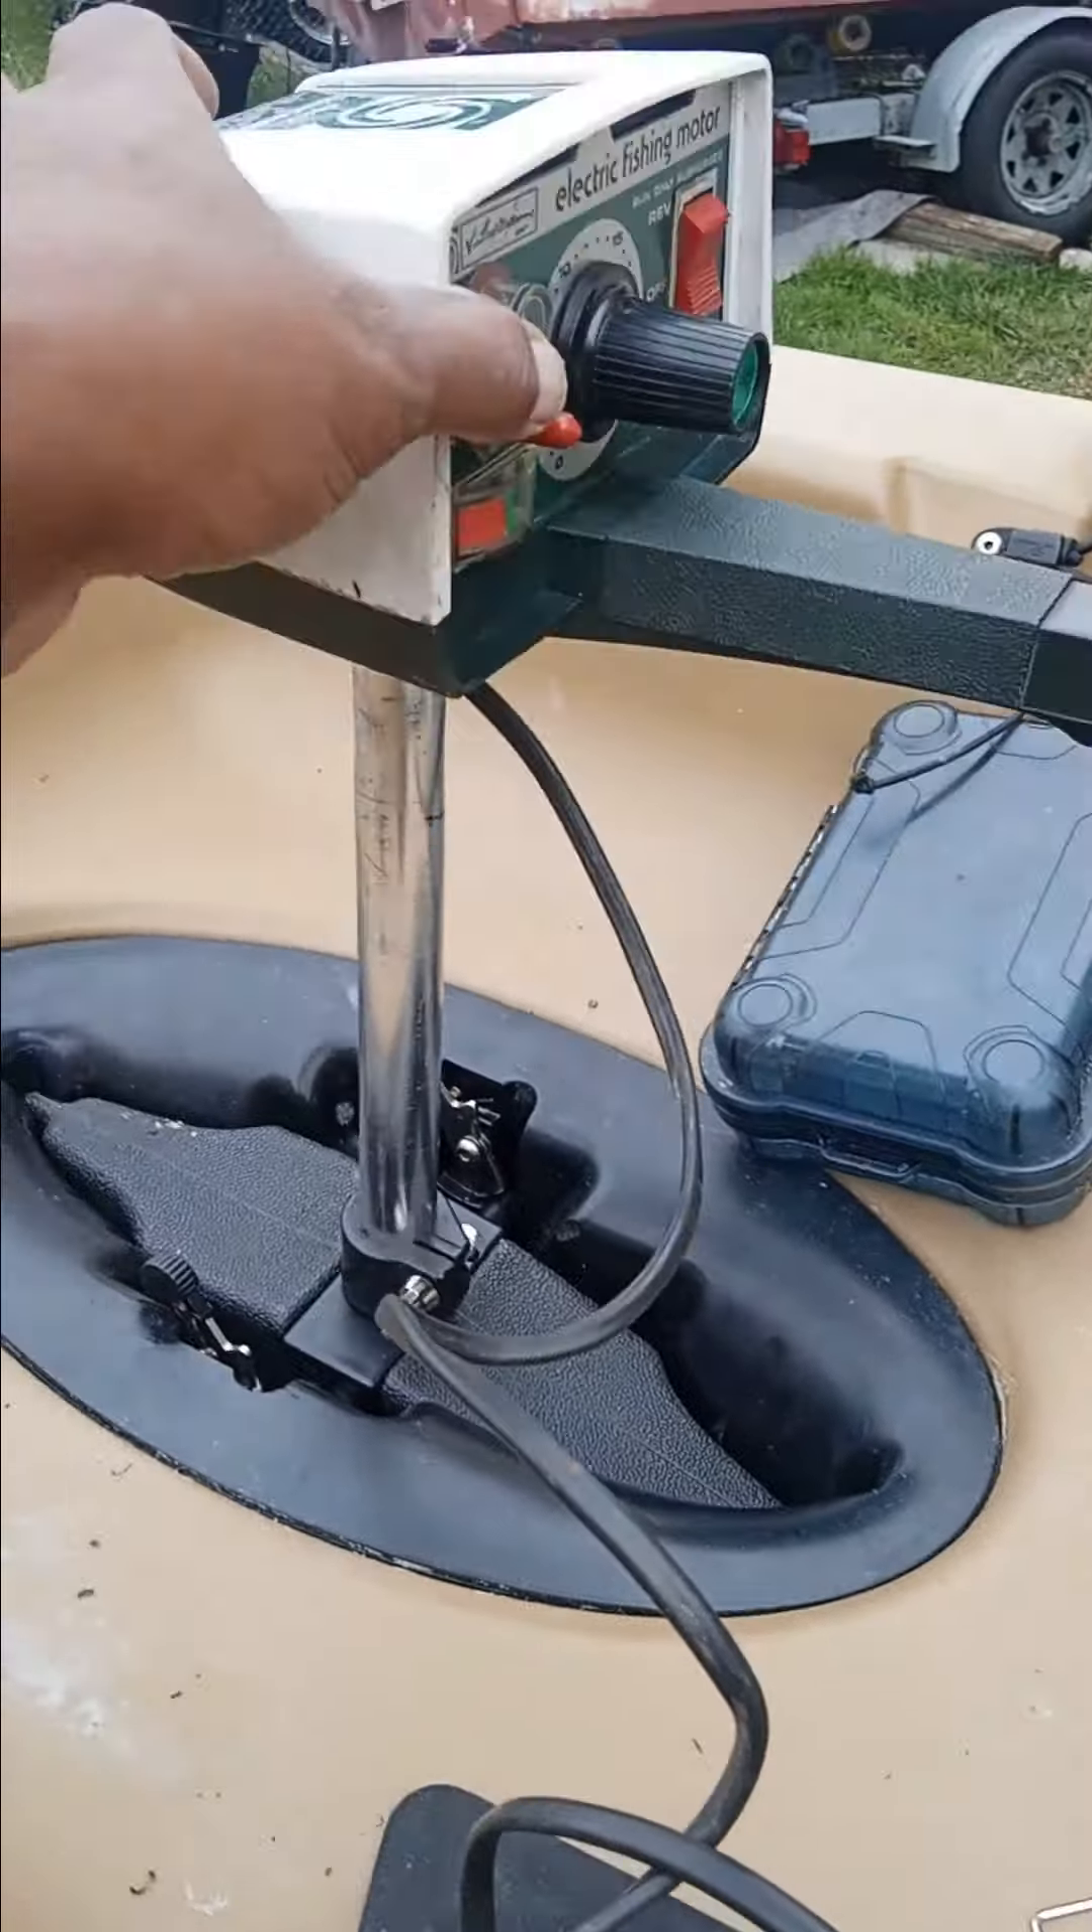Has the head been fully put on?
Yes.